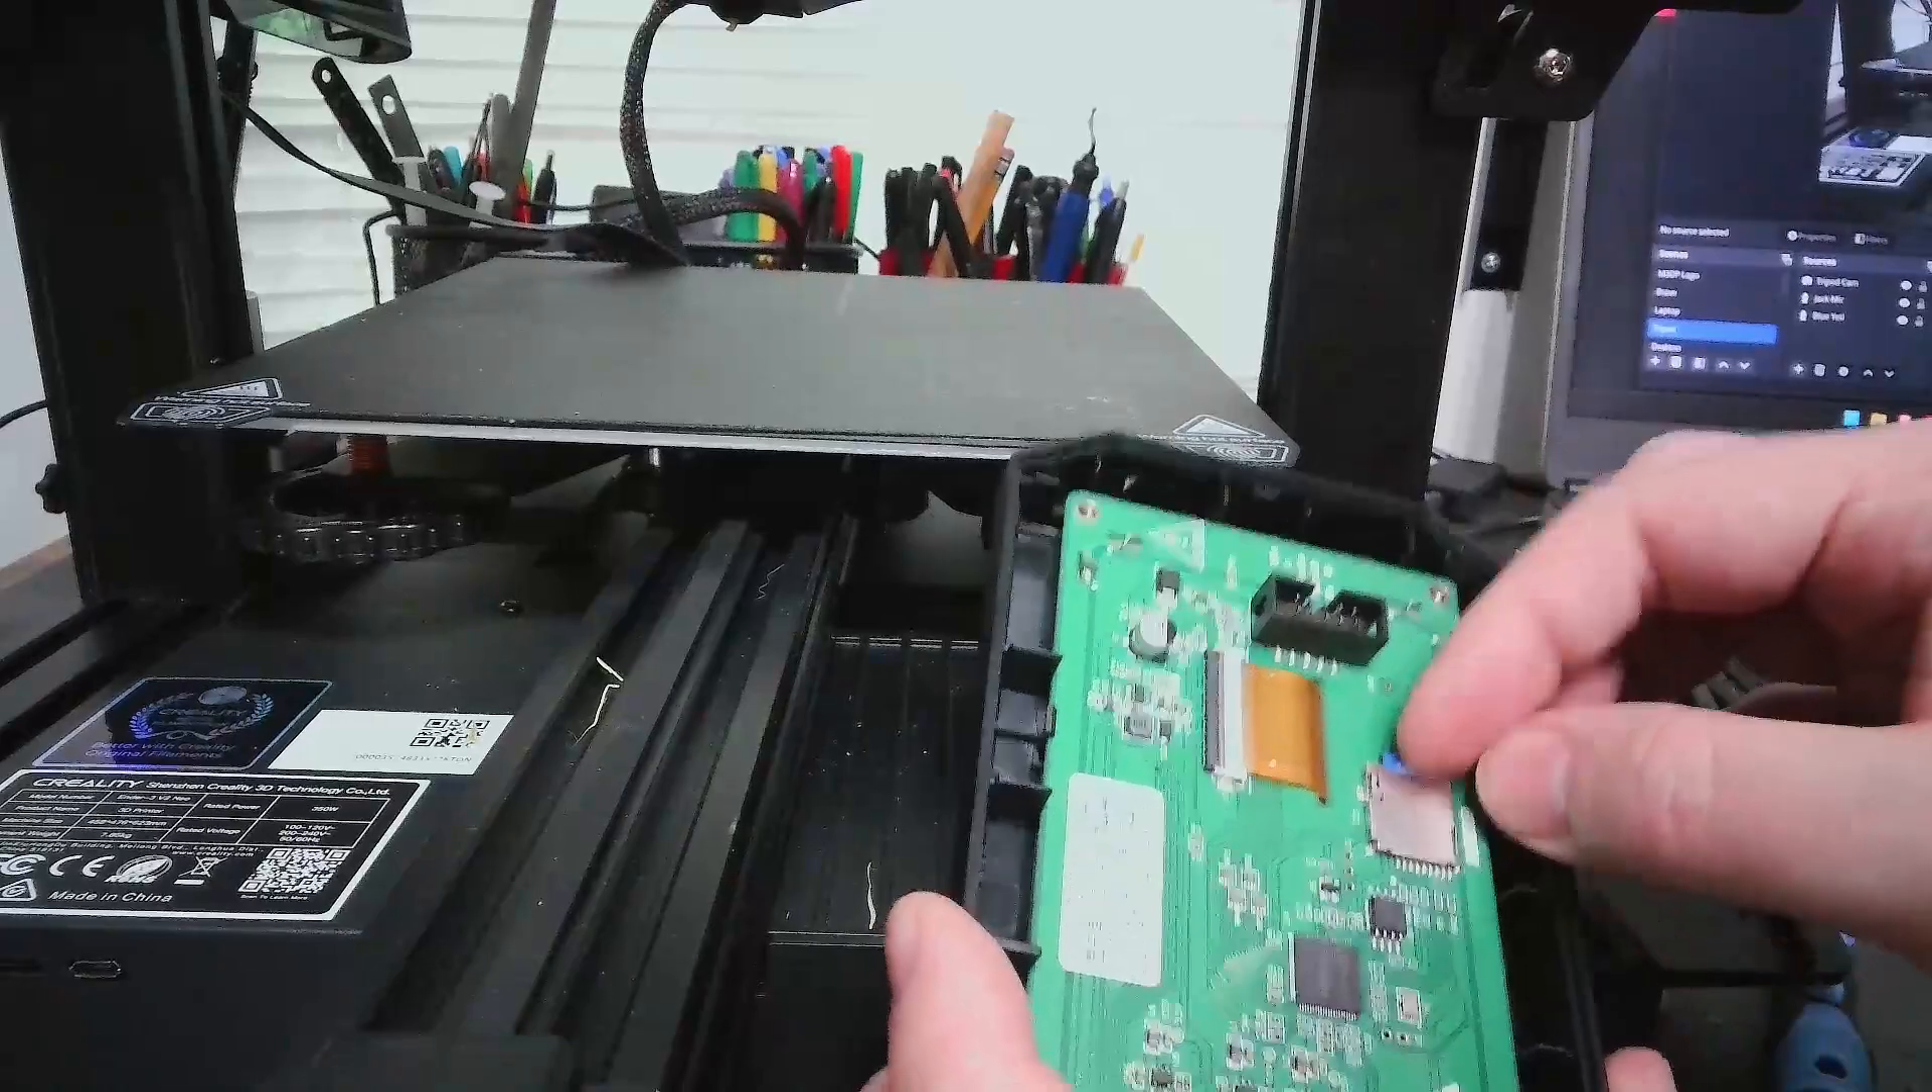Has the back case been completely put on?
No.